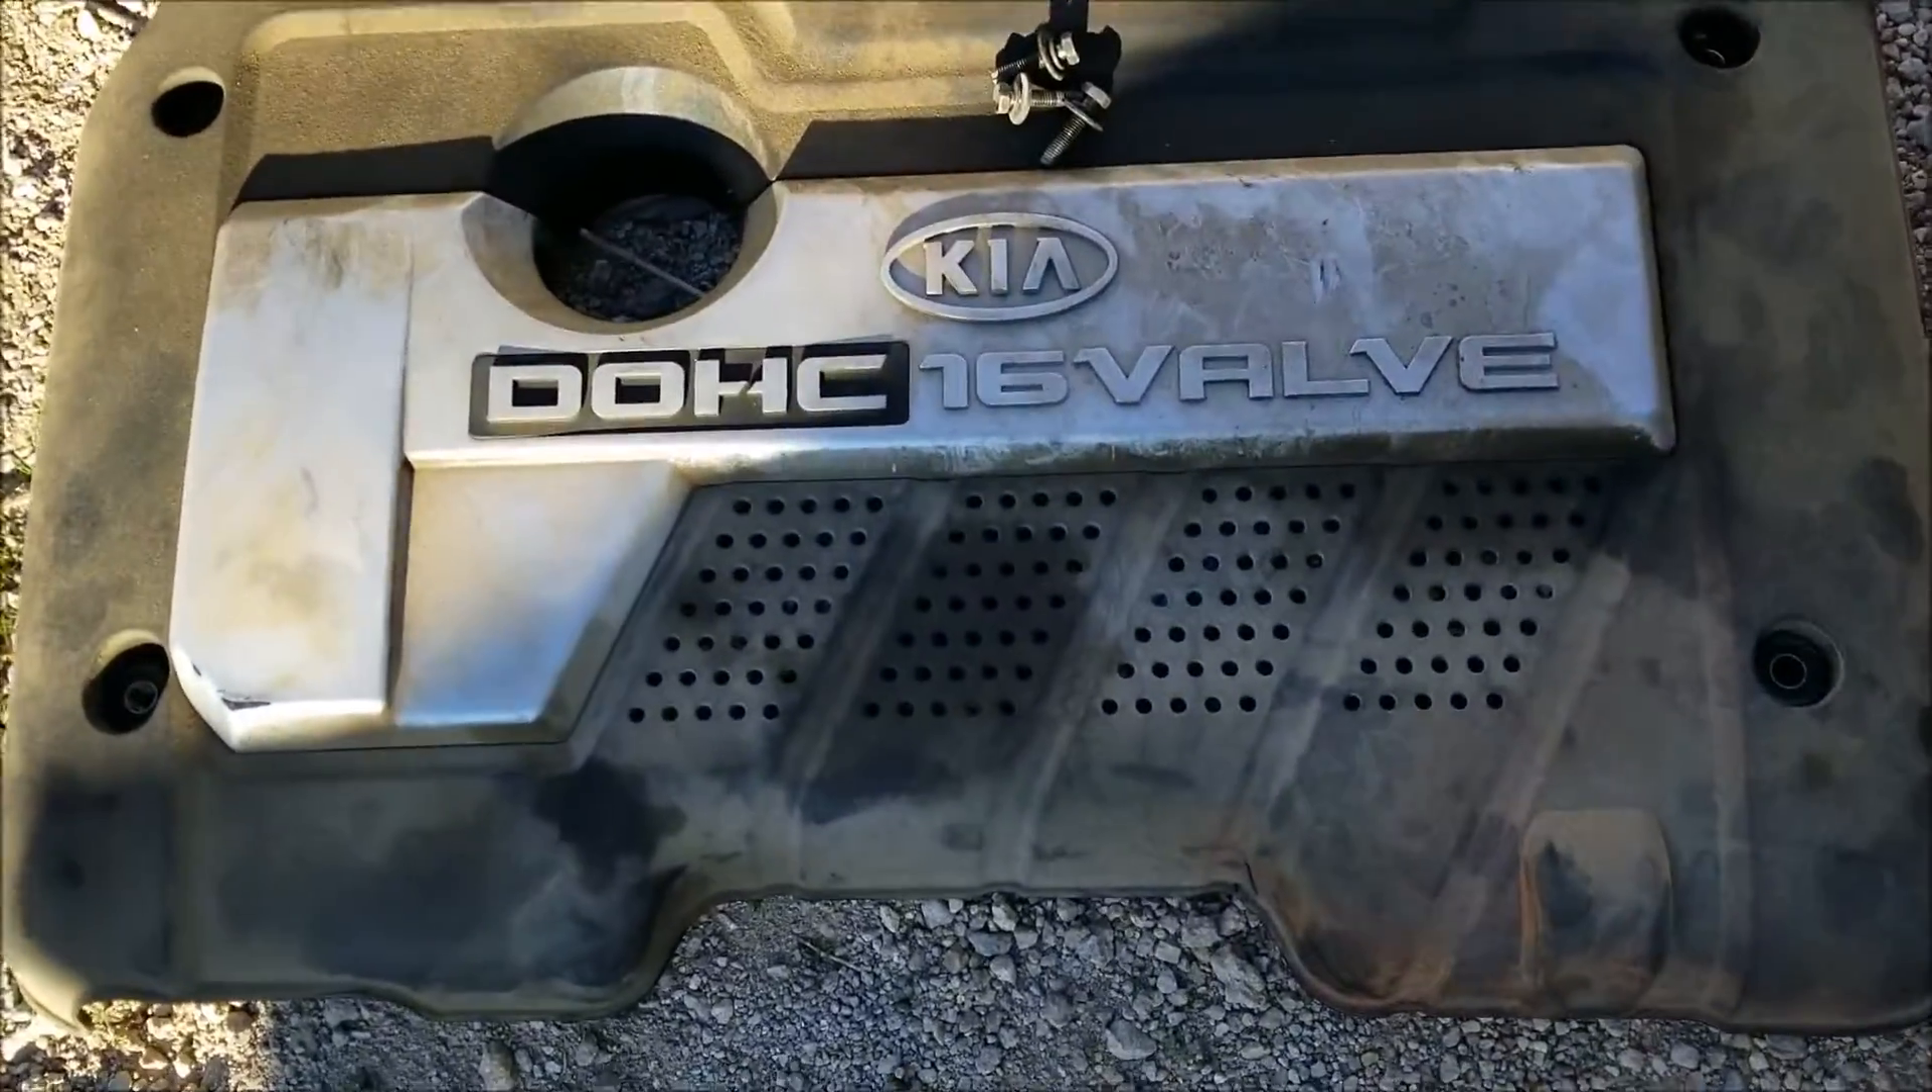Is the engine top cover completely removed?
Yes.